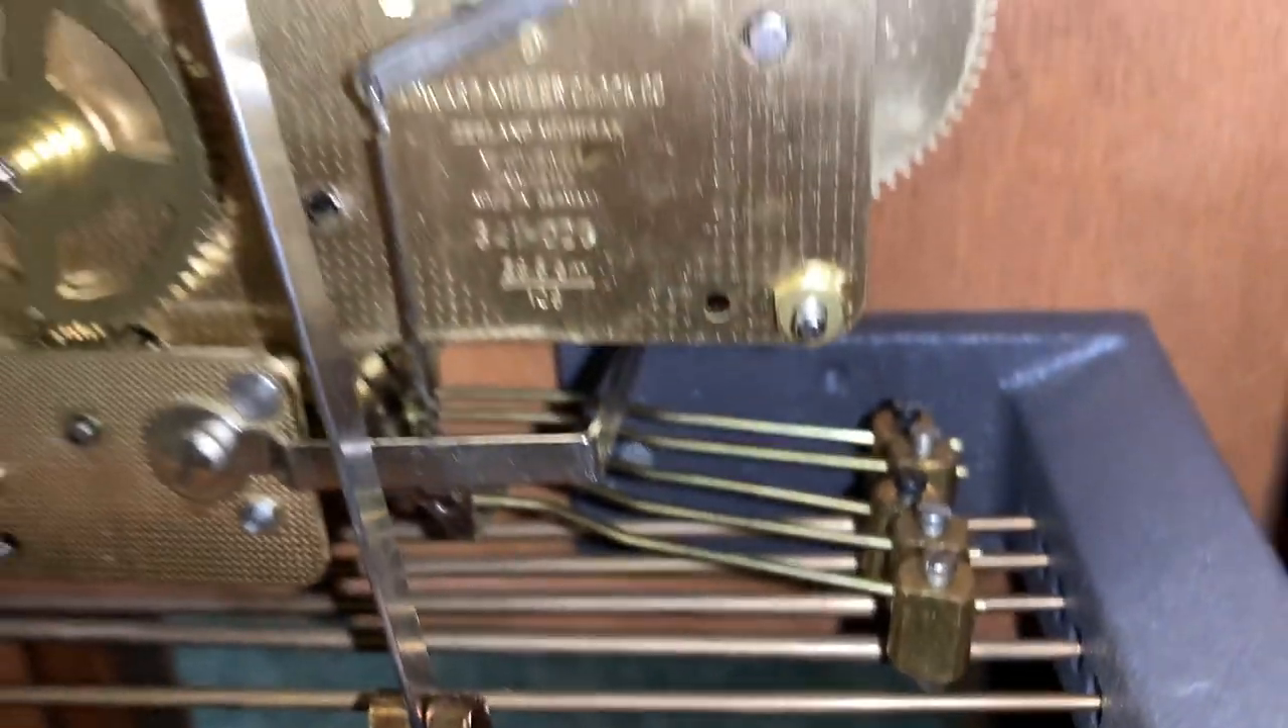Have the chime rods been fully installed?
Yes.